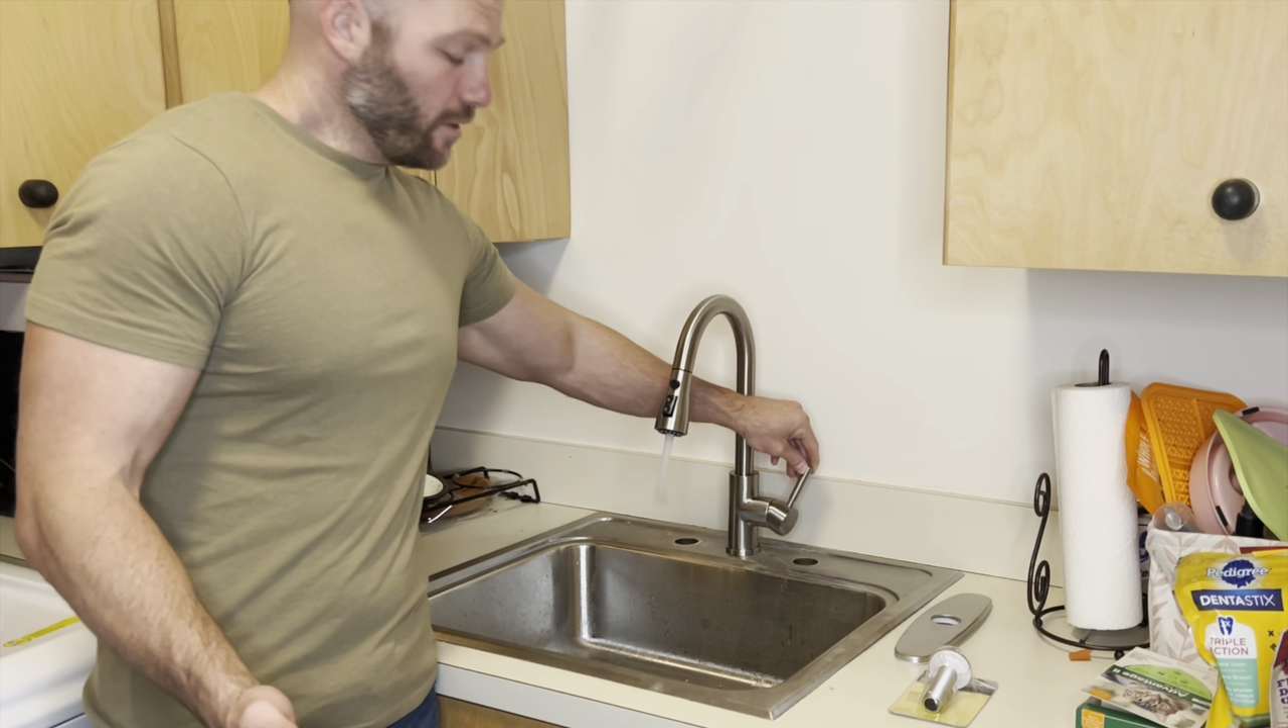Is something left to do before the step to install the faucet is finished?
No.